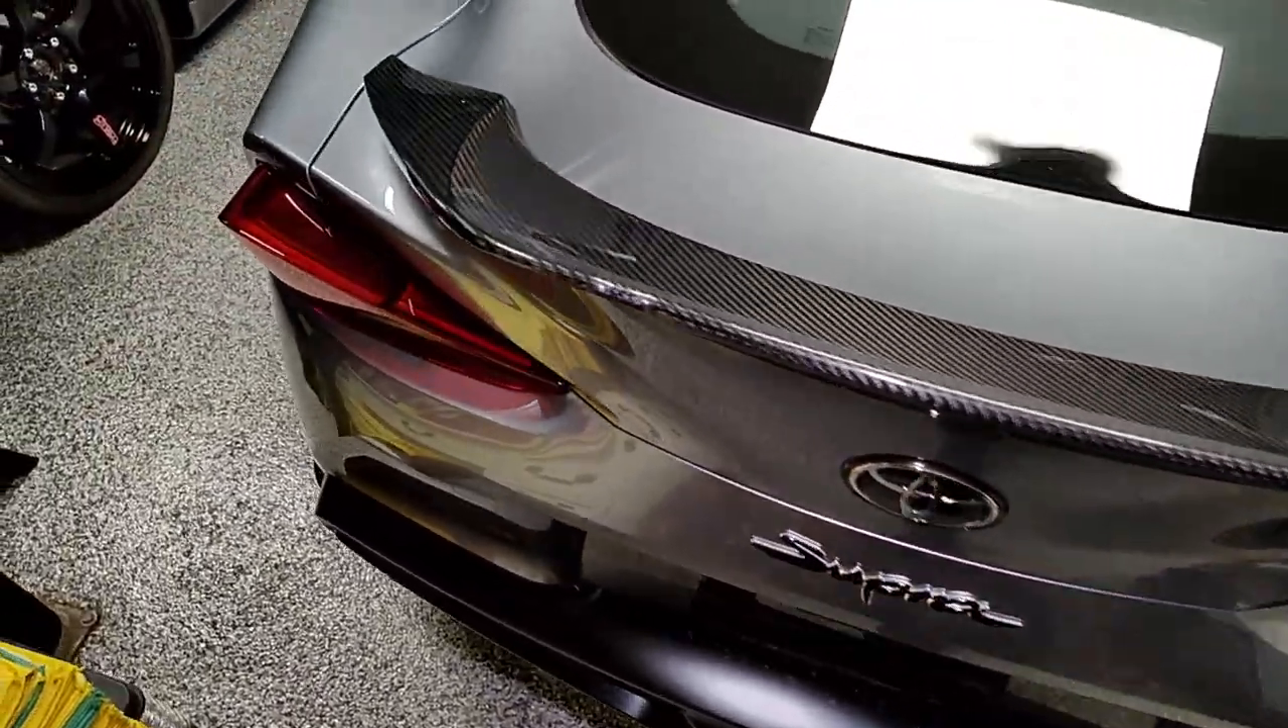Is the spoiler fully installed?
Yes.